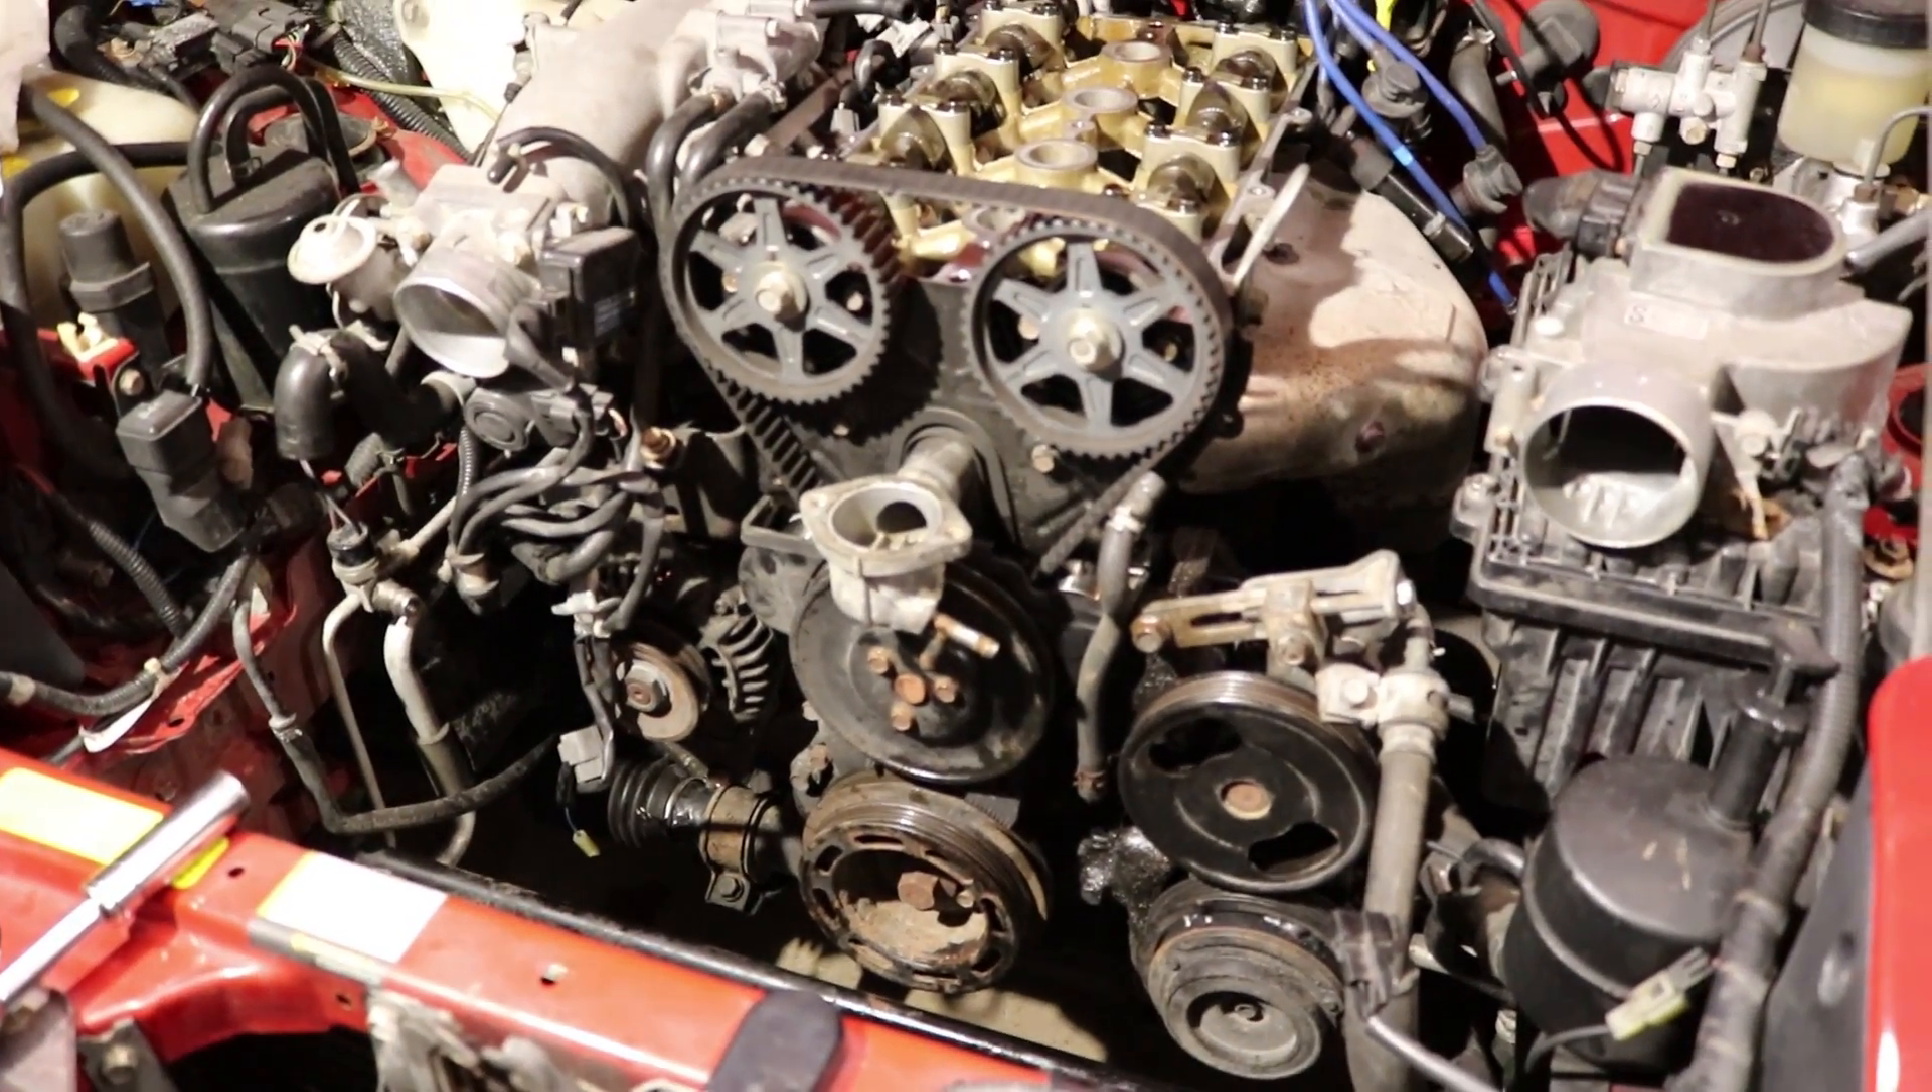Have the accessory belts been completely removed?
Yes.